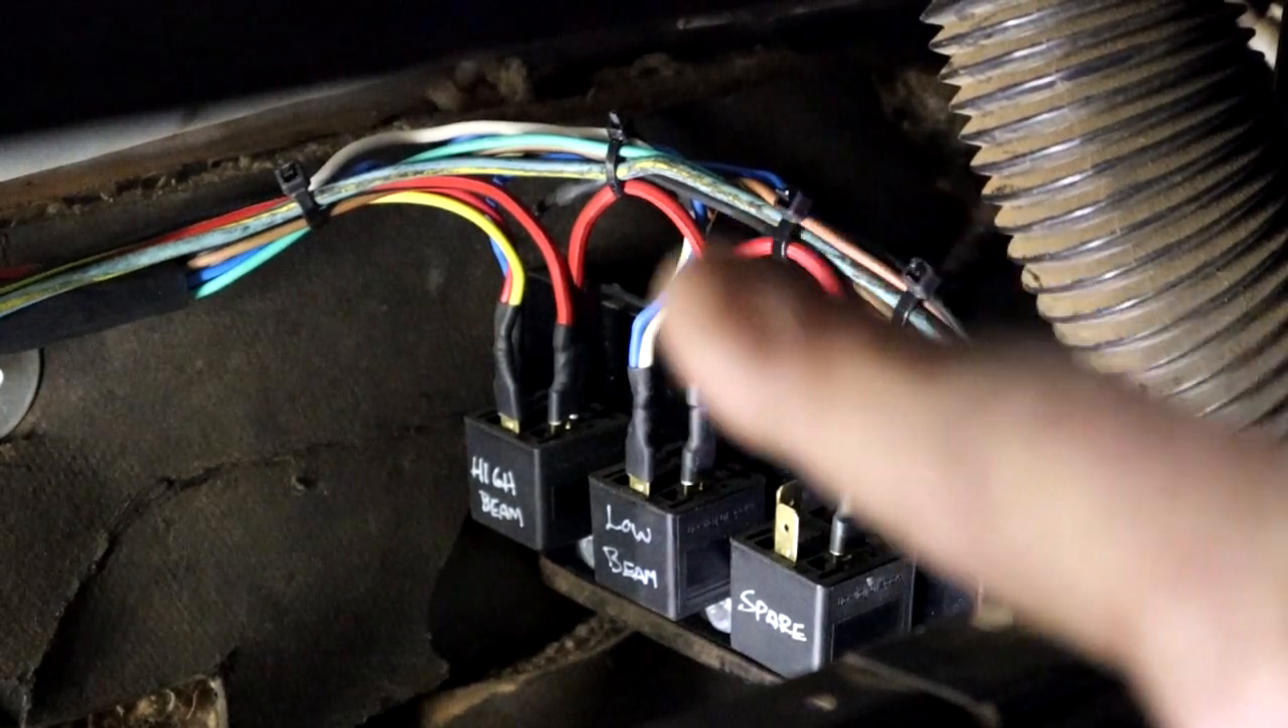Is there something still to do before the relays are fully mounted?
No.